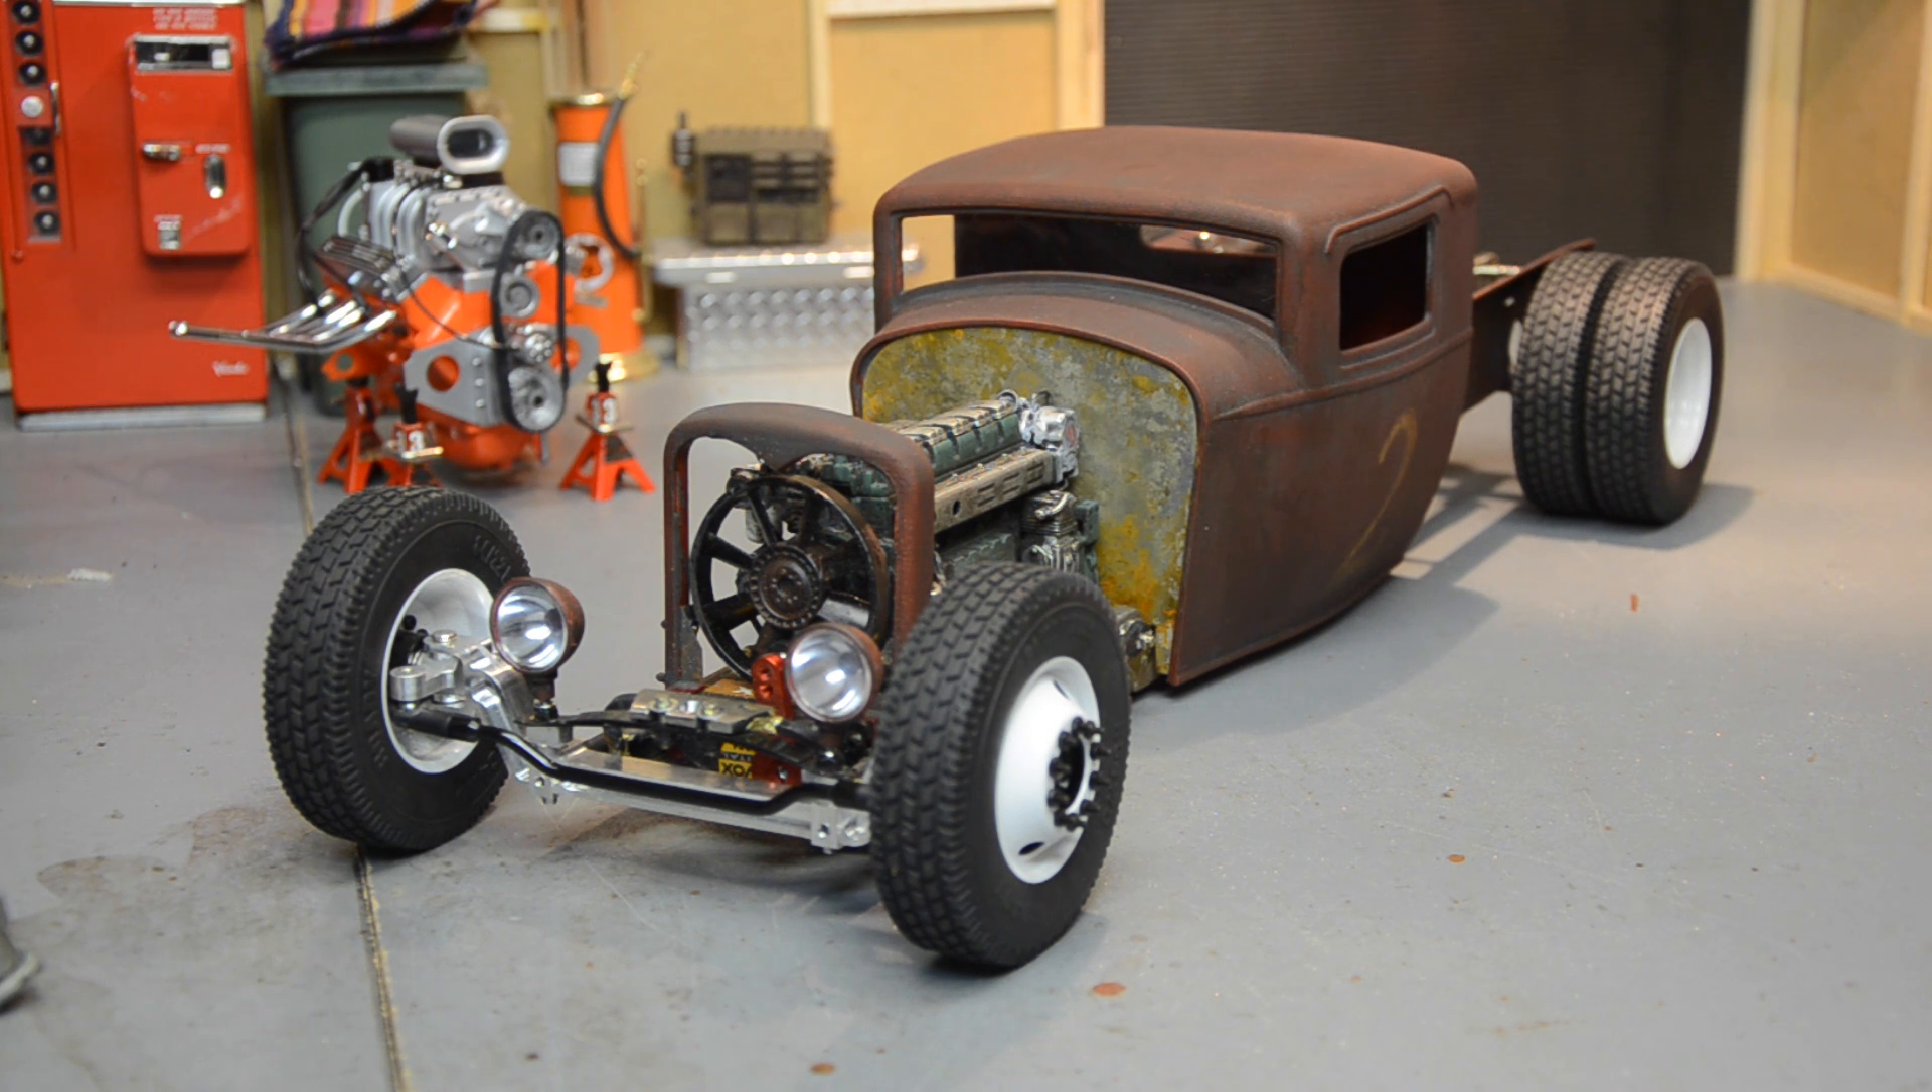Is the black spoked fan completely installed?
Yes.